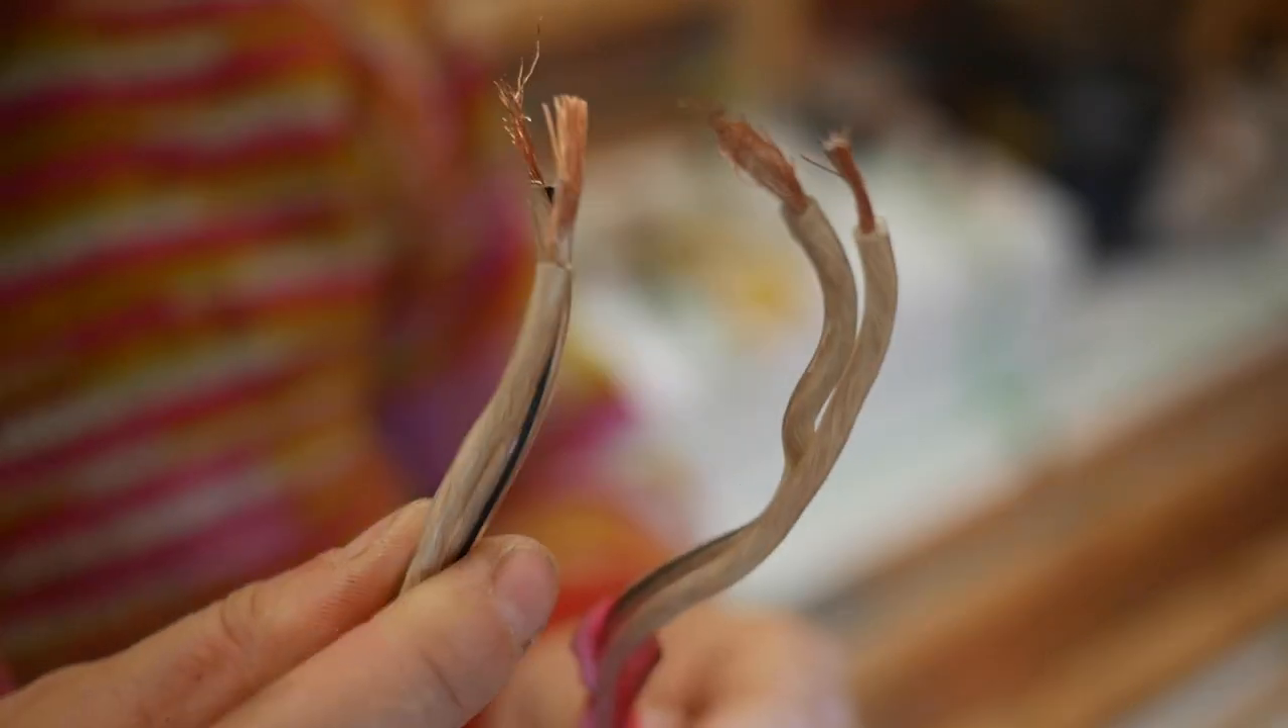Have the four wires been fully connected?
No.